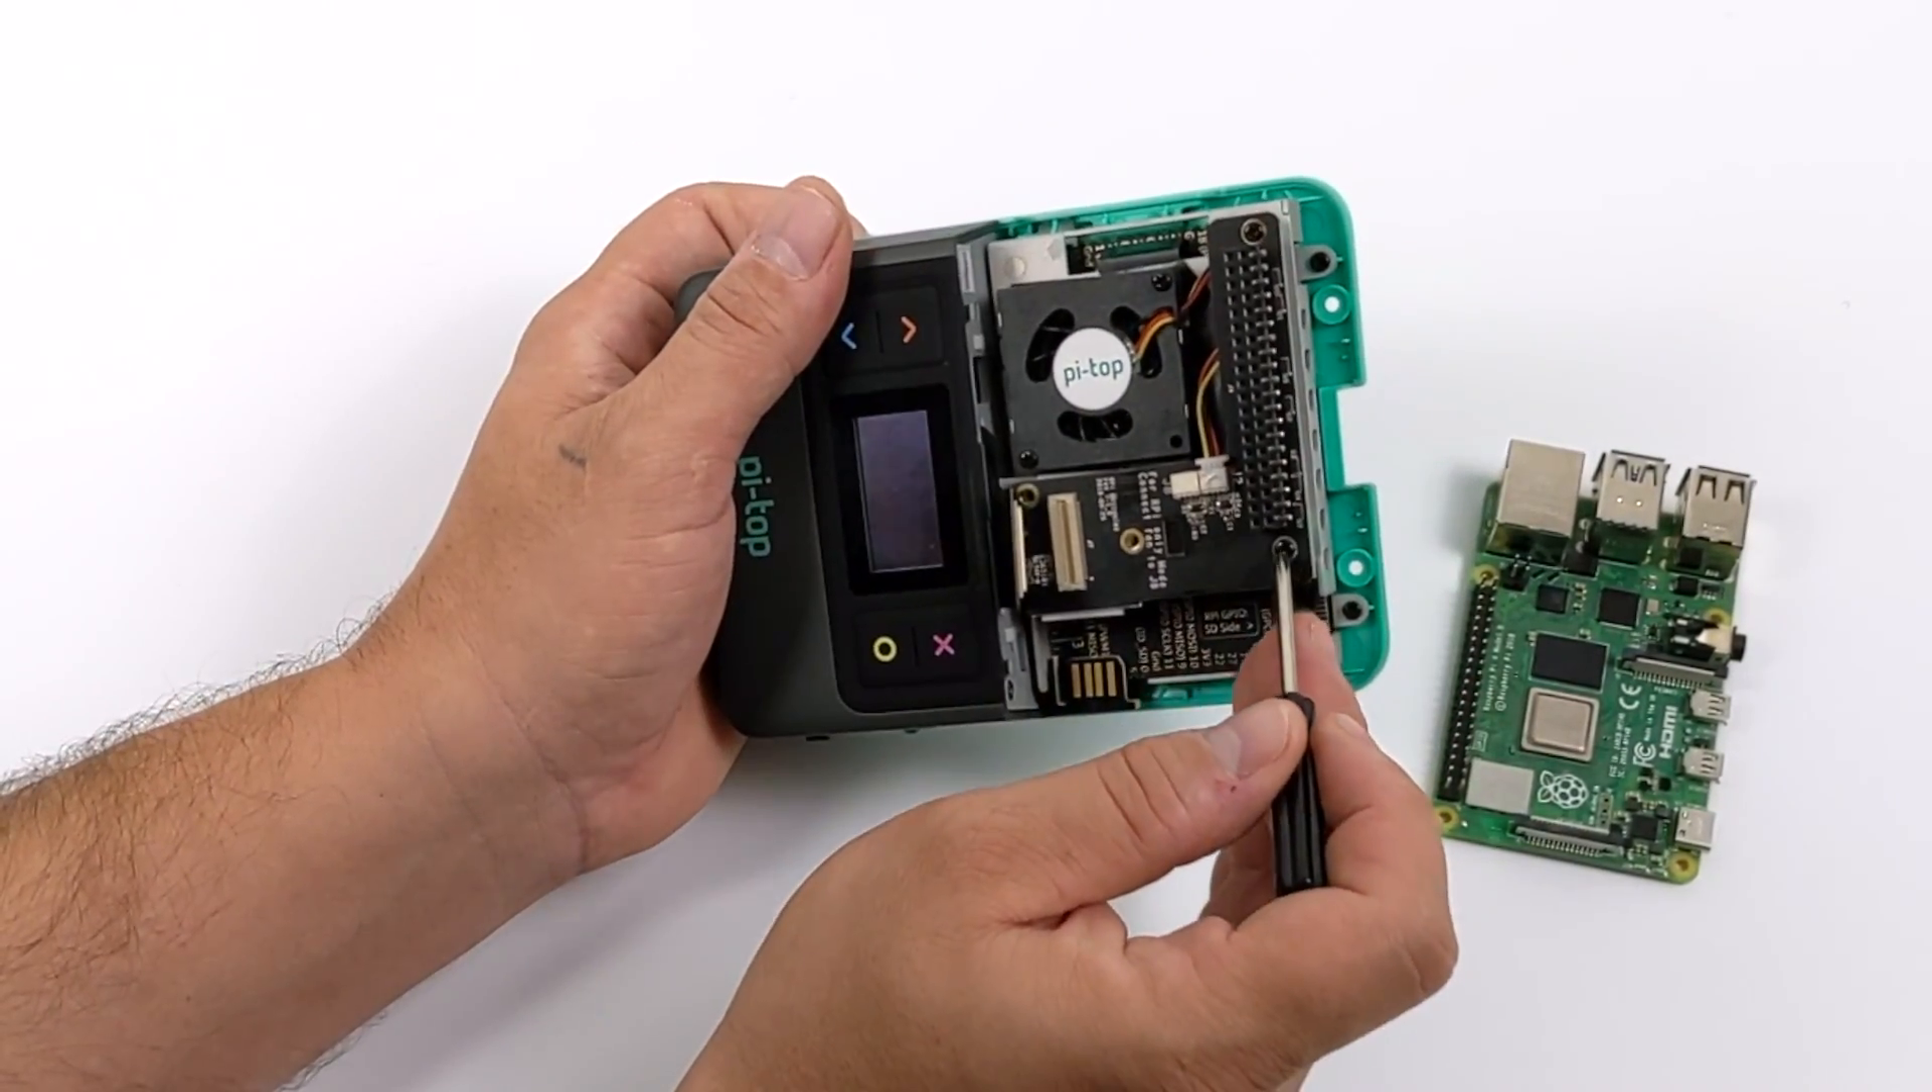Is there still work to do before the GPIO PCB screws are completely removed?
Yes.